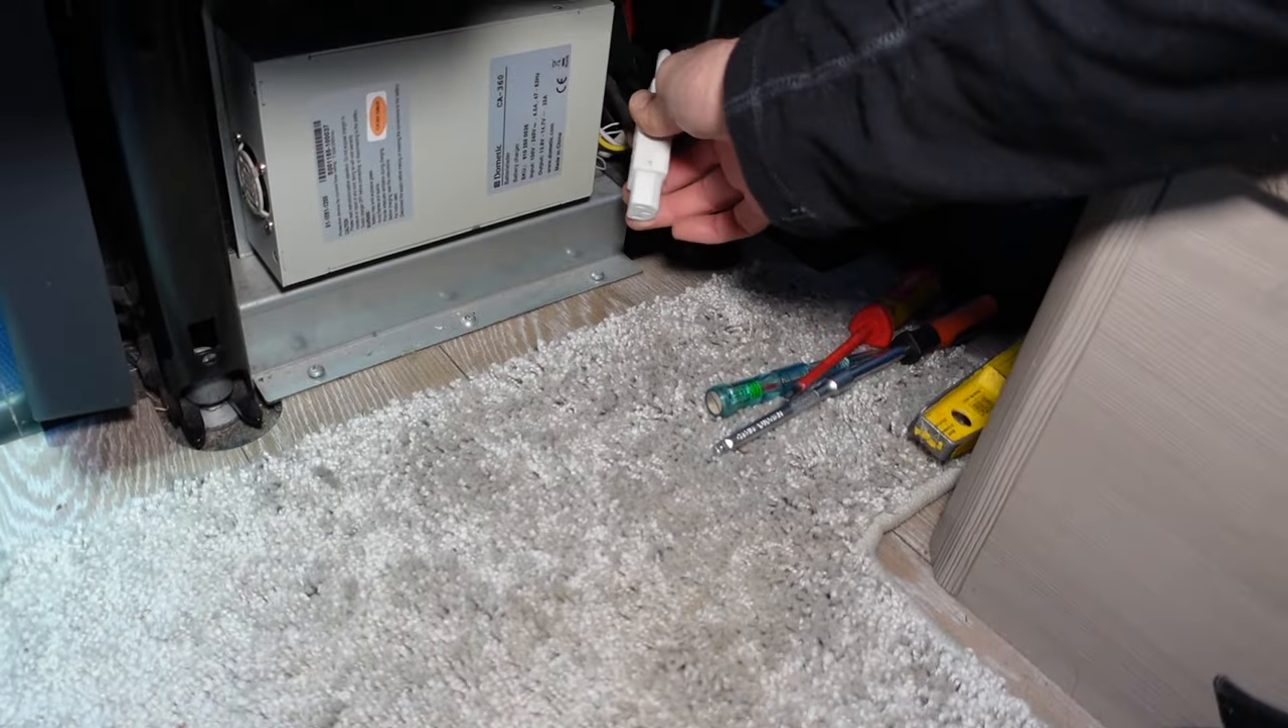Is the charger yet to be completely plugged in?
Yes.